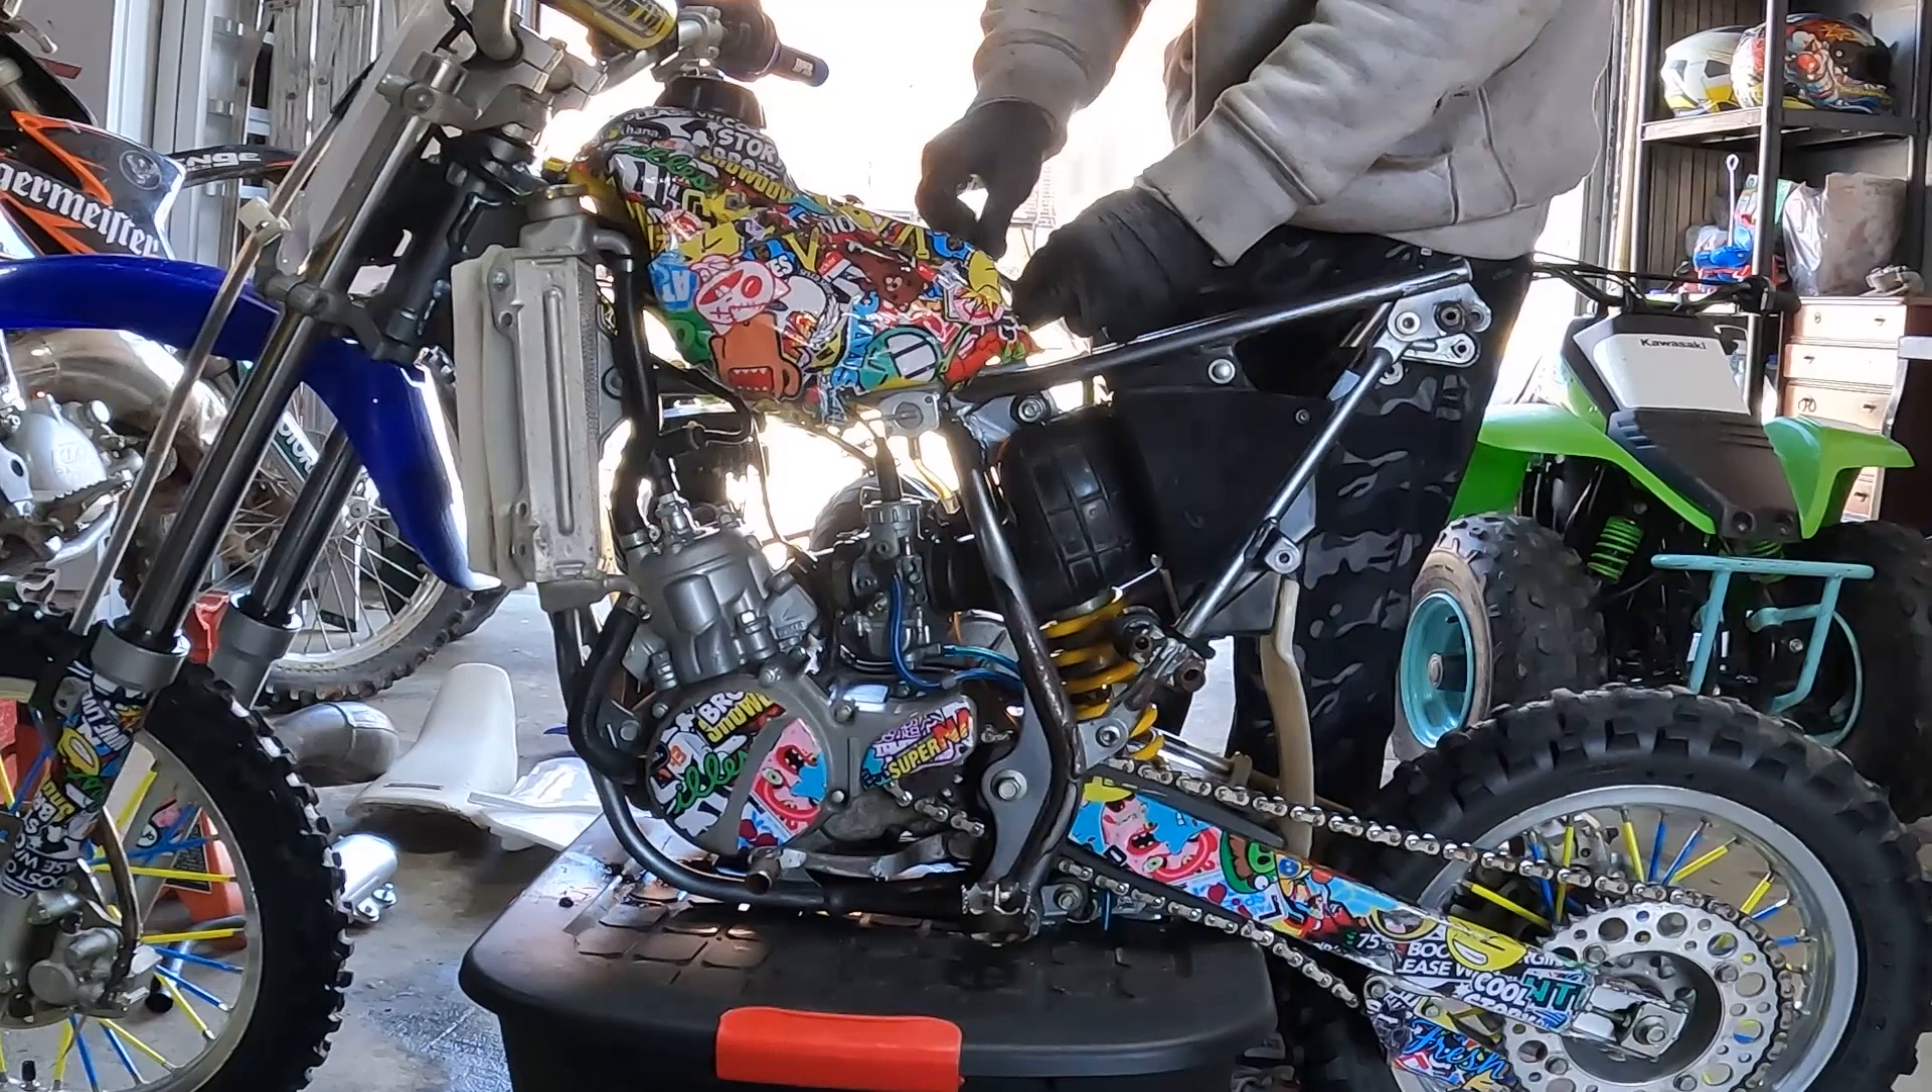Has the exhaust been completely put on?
No.